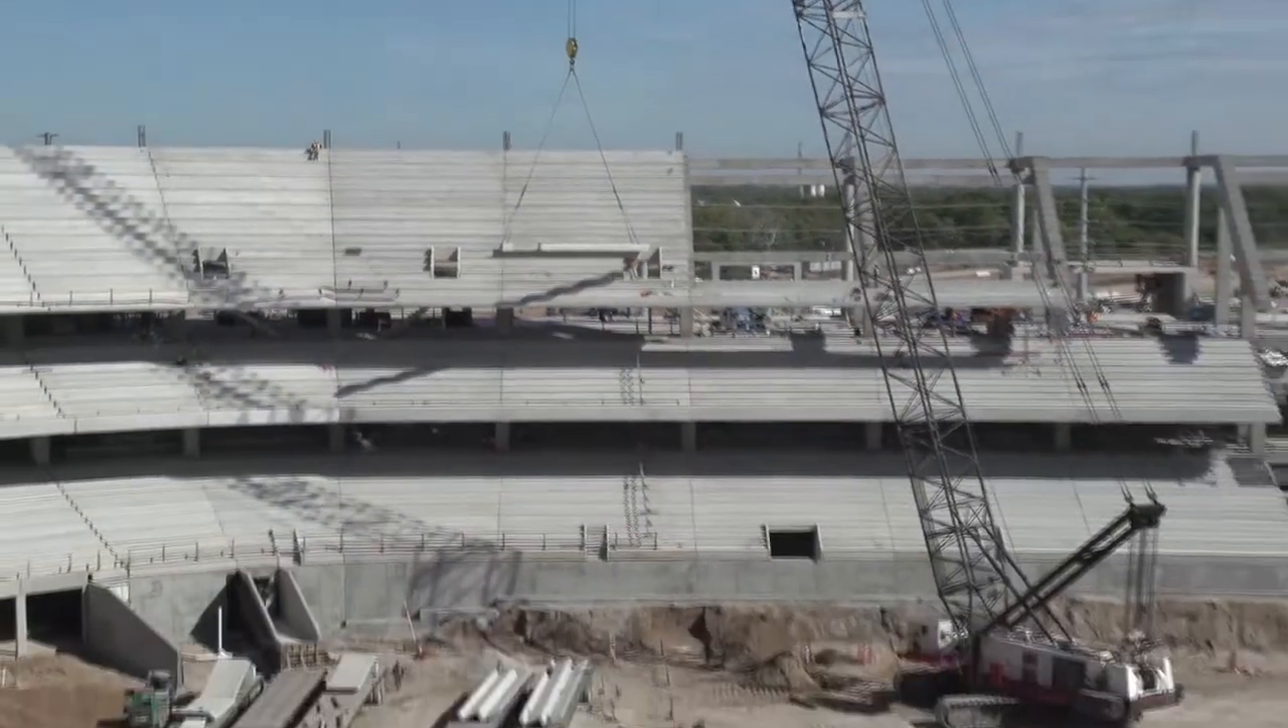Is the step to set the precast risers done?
No.